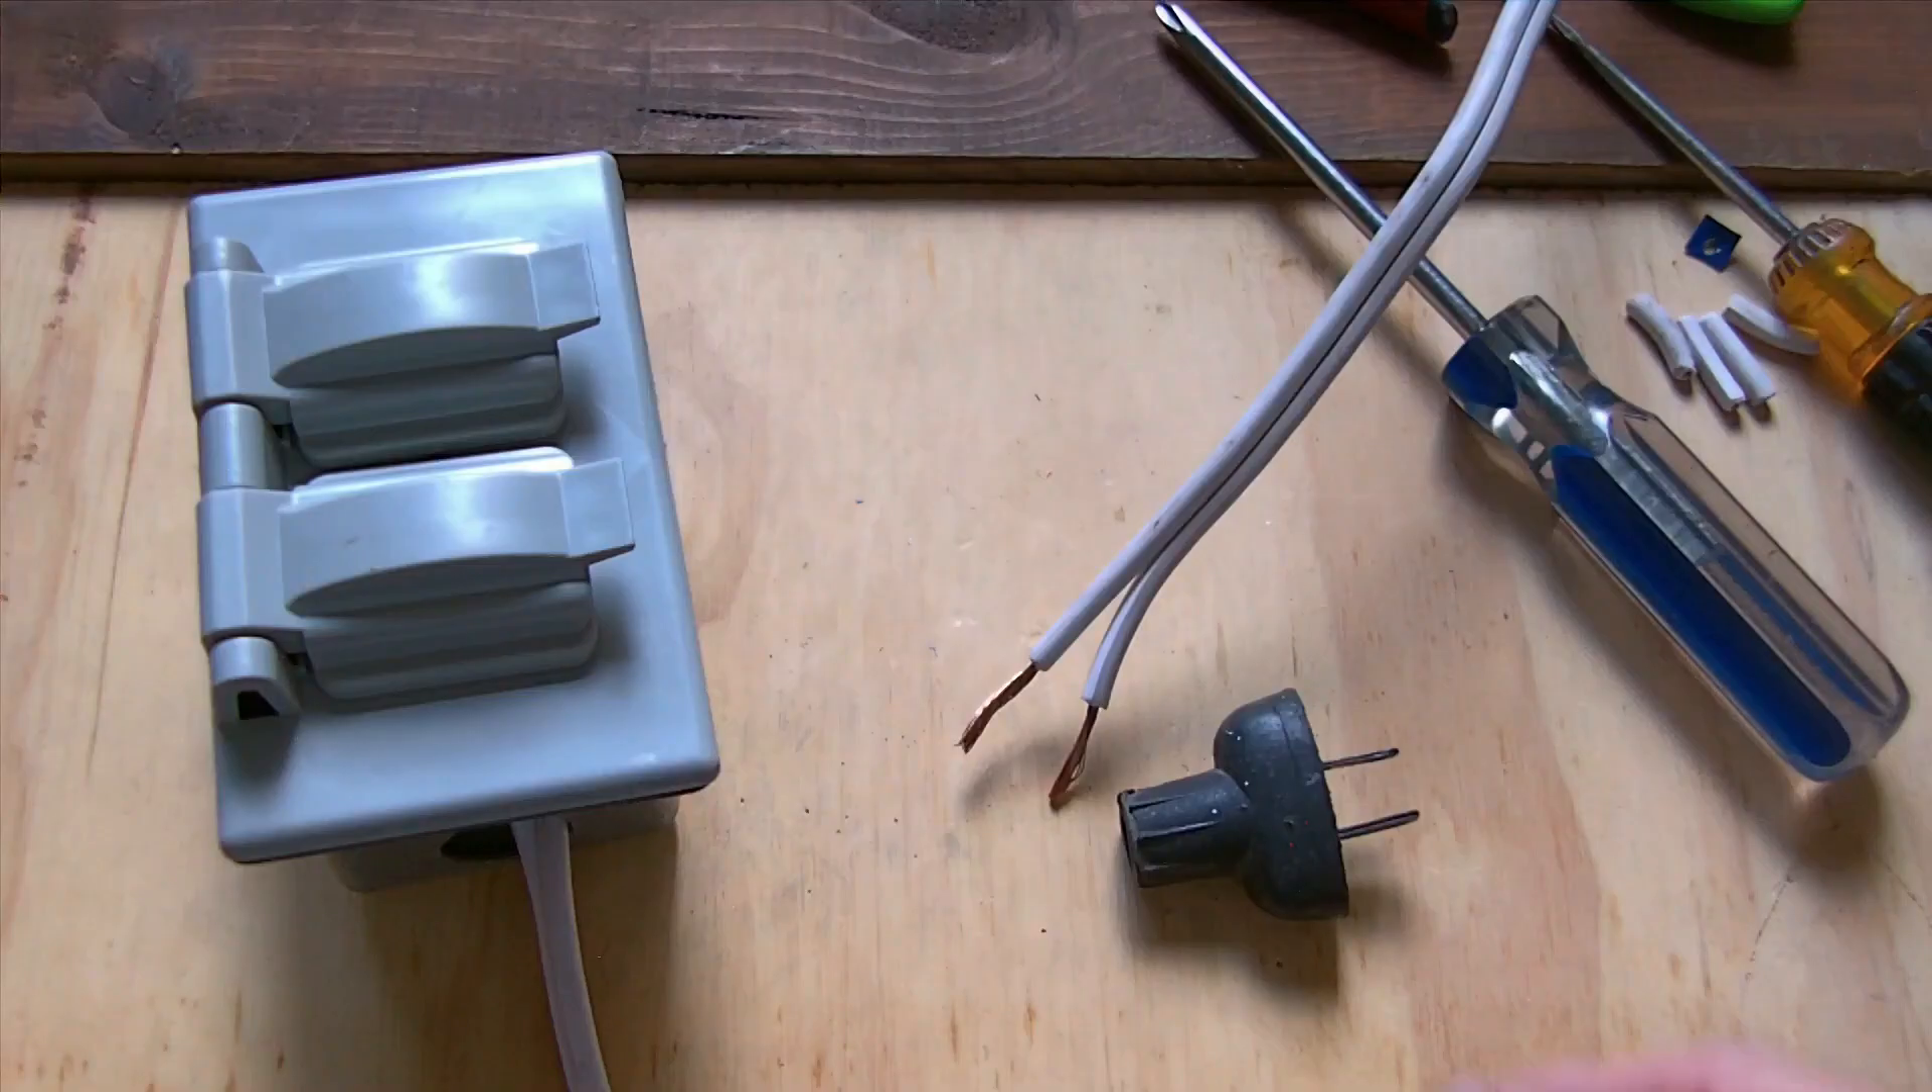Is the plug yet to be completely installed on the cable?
Yes.